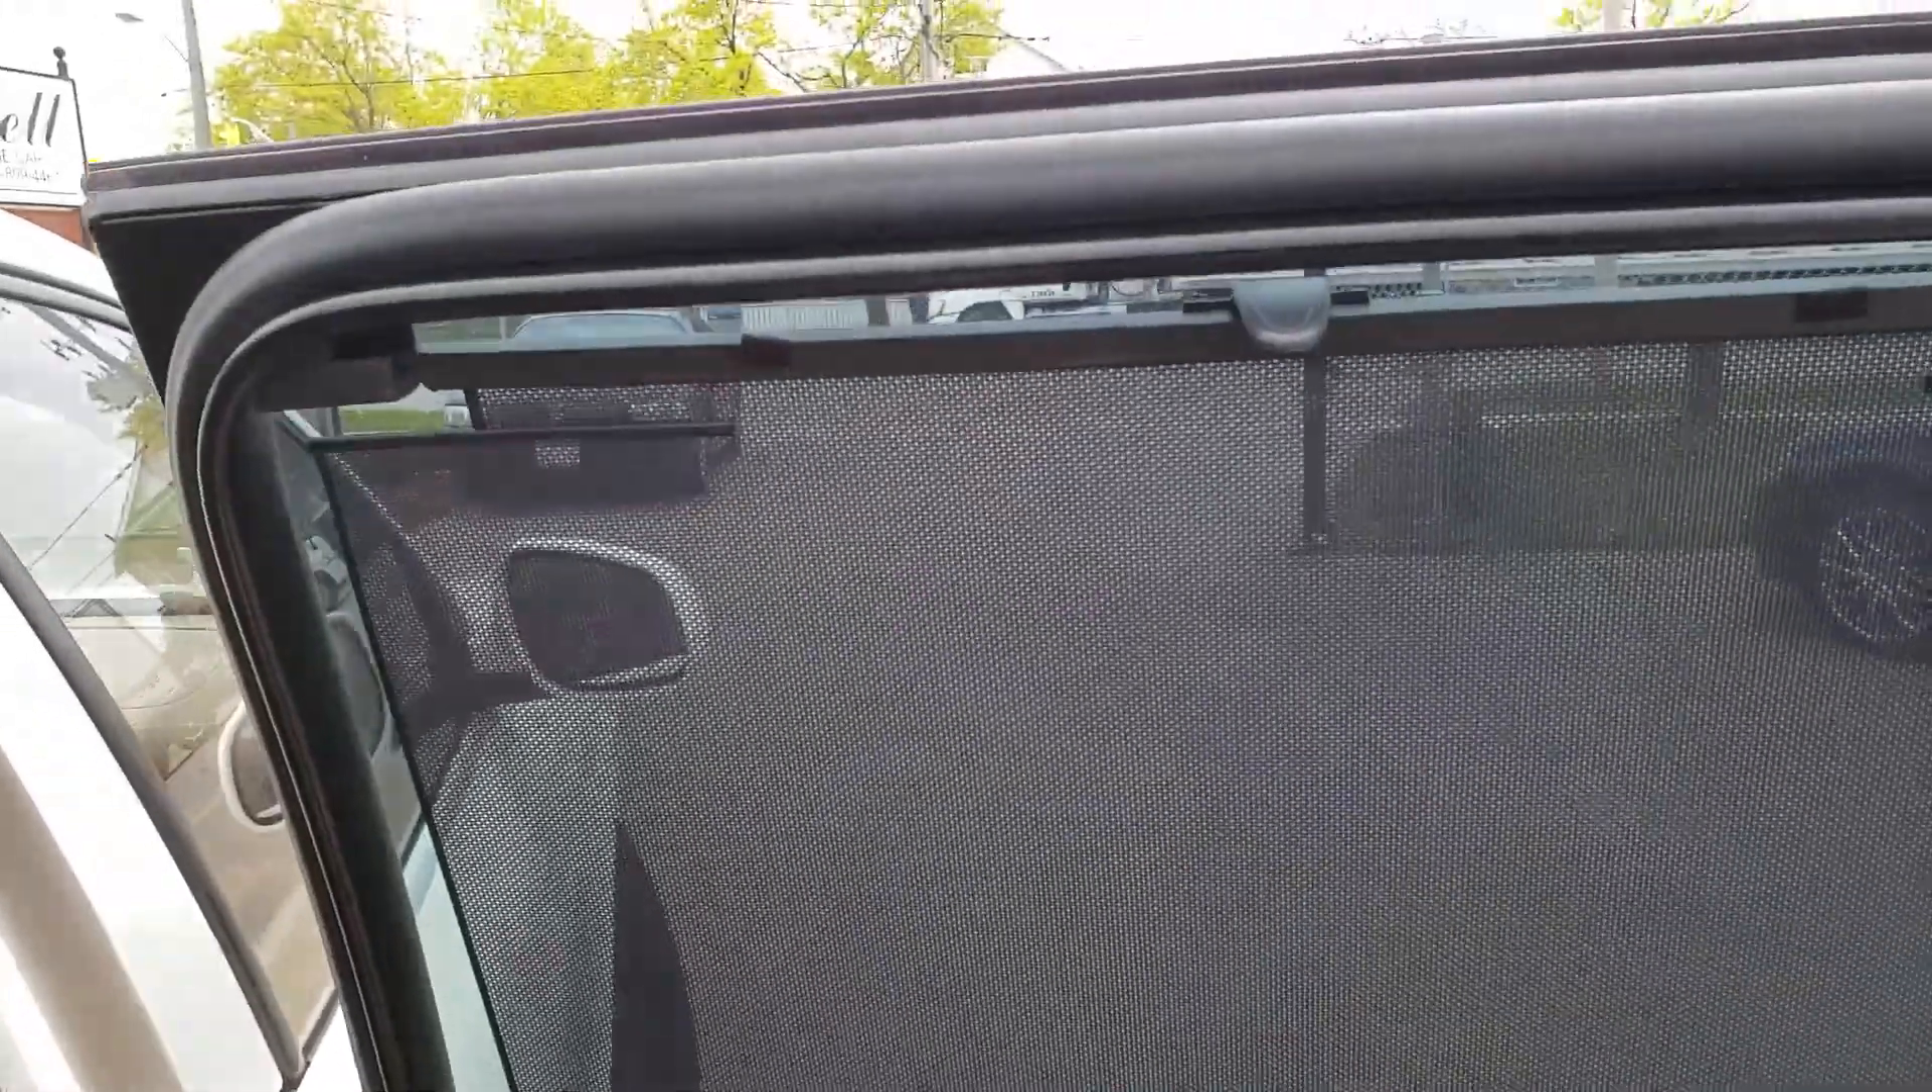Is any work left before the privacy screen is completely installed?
No.